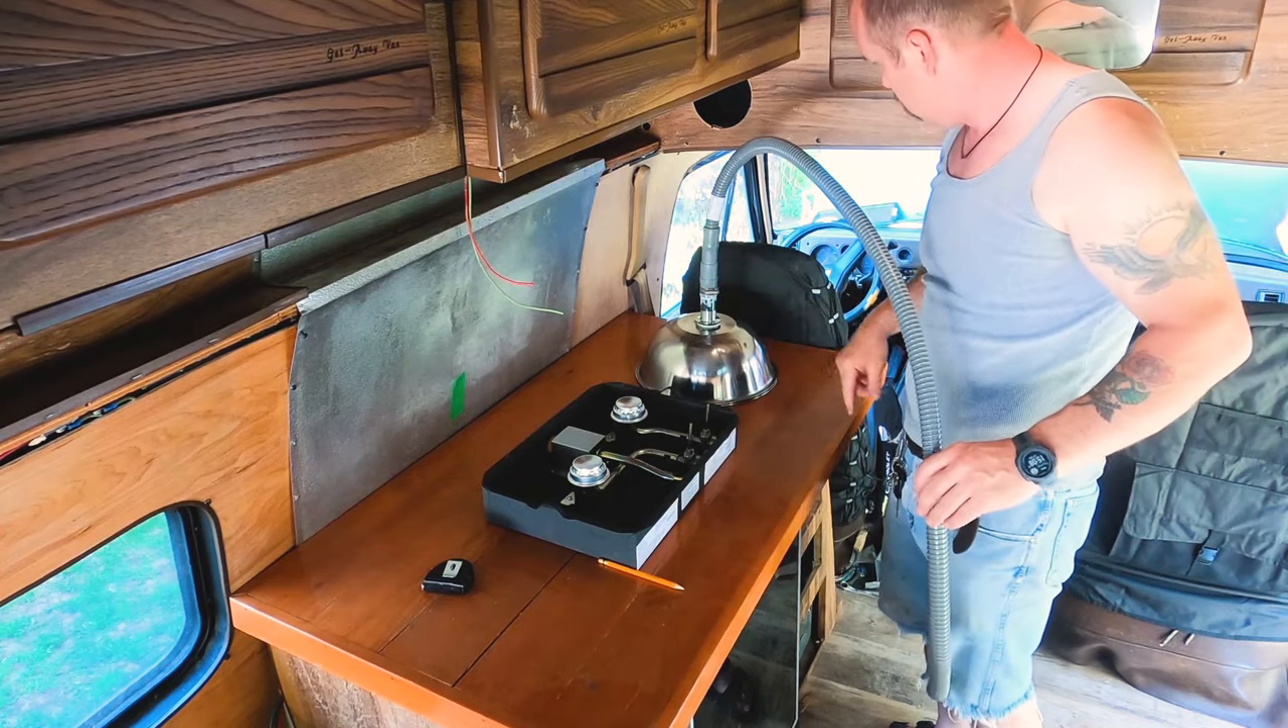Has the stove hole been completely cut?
No.